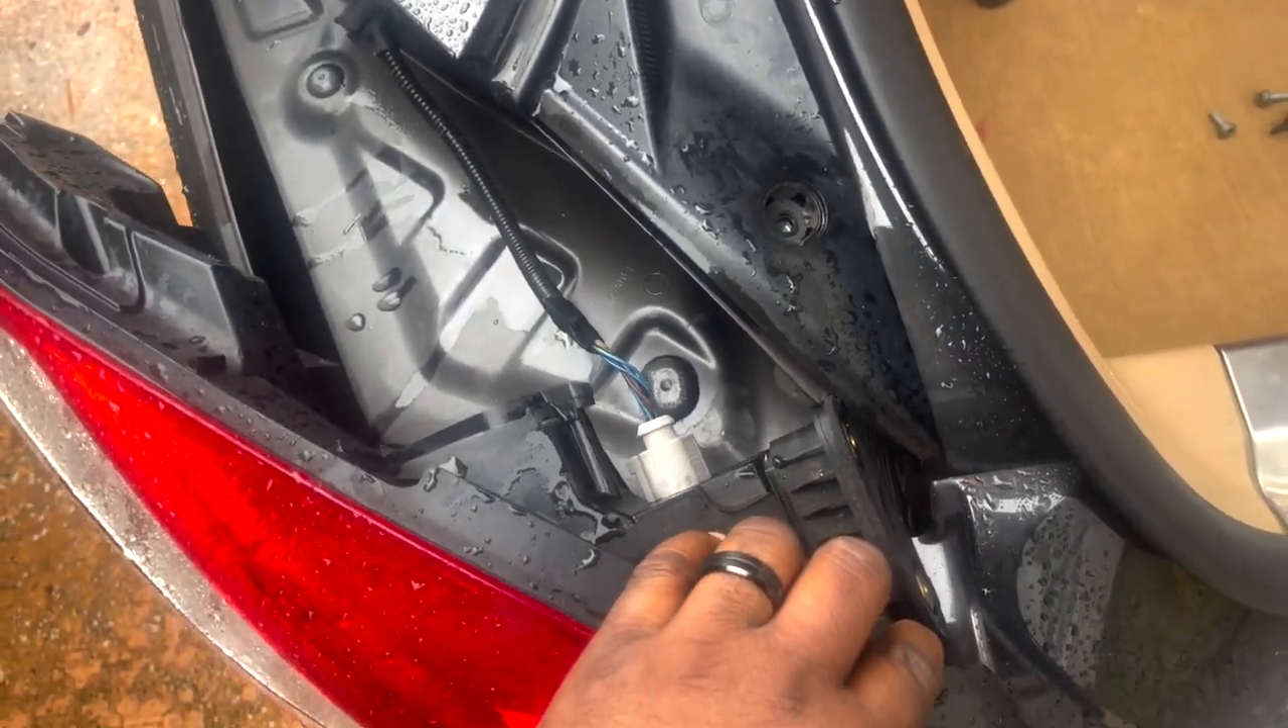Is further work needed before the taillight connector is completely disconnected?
Yes.